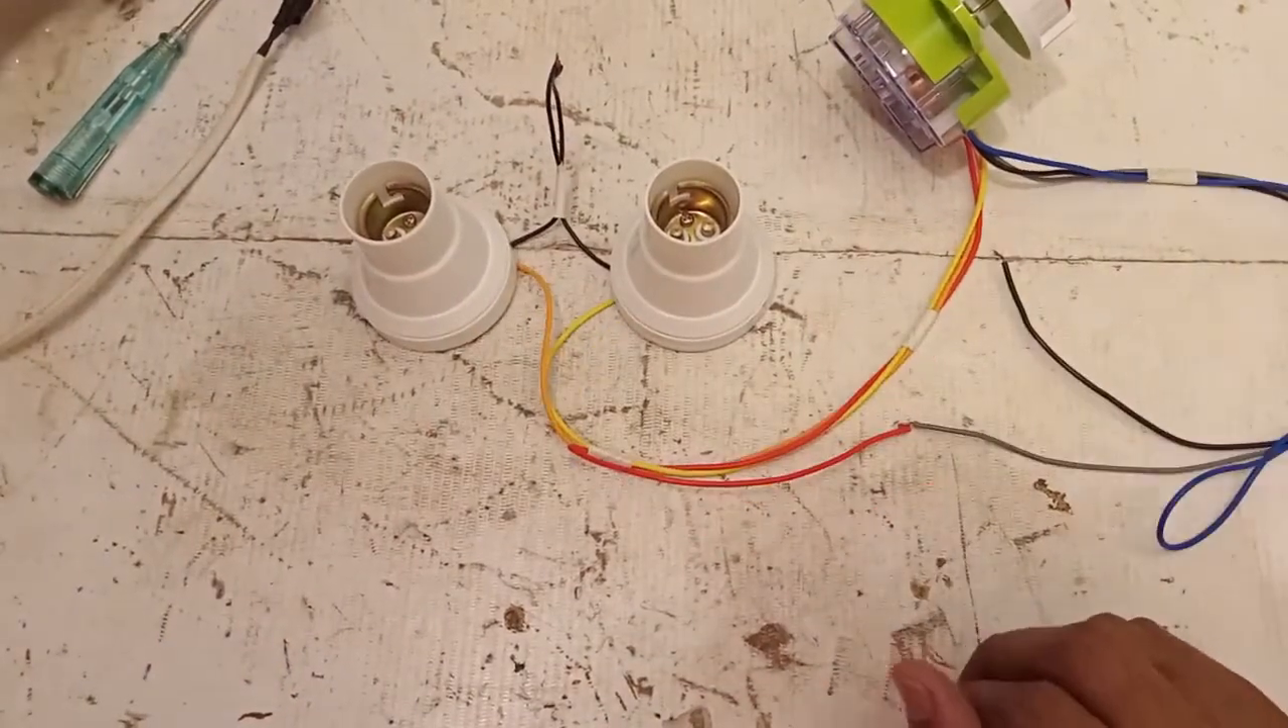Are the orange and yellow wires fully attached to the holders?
Yes.